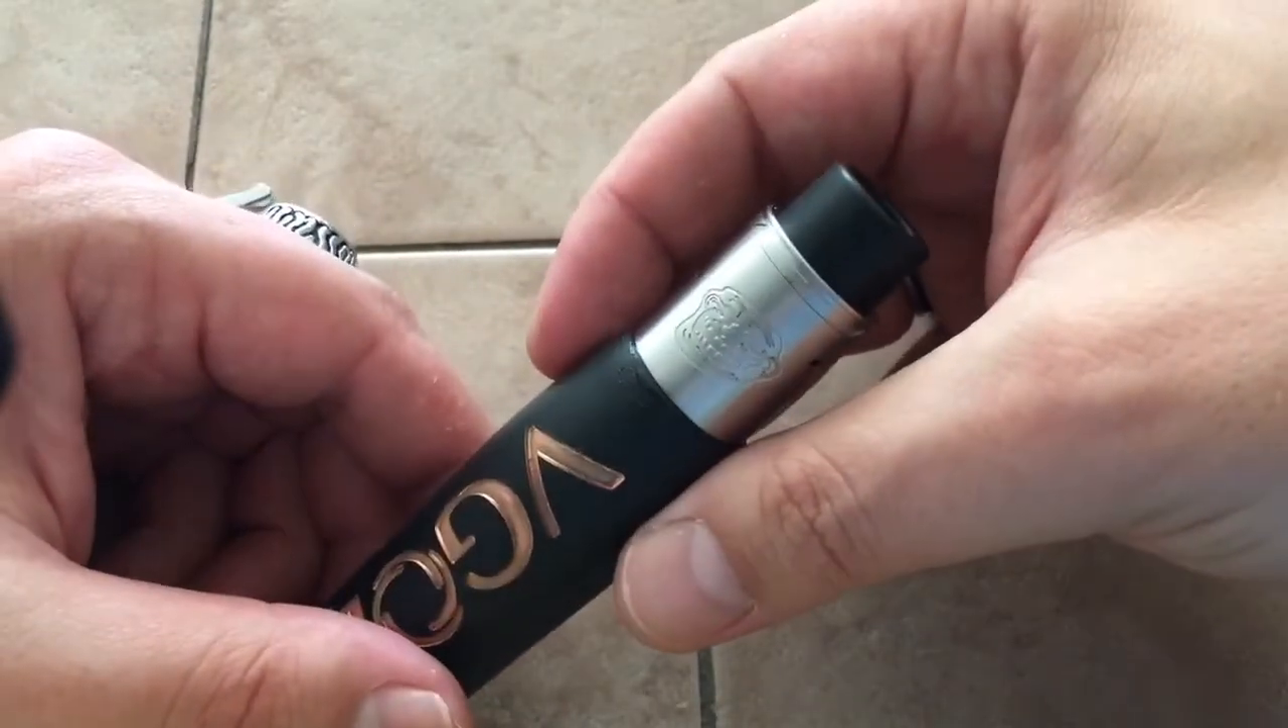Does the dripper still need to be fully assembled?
No.